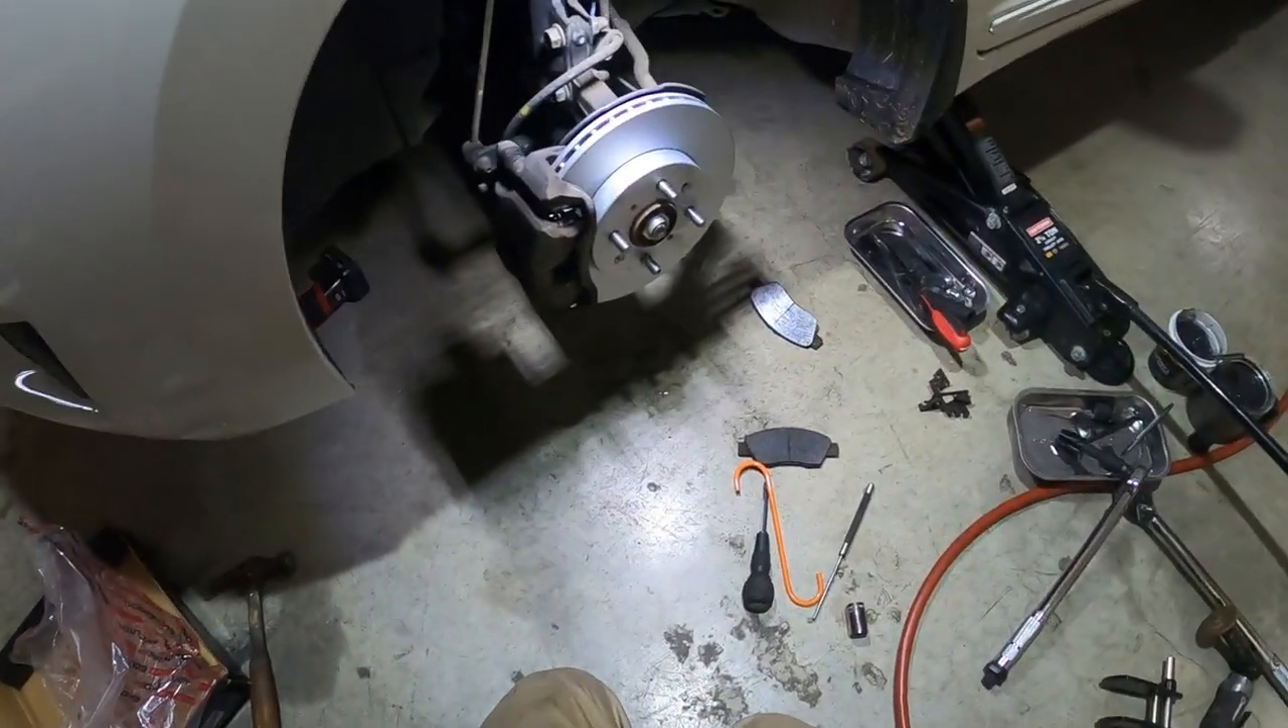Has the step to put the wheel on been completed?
No.